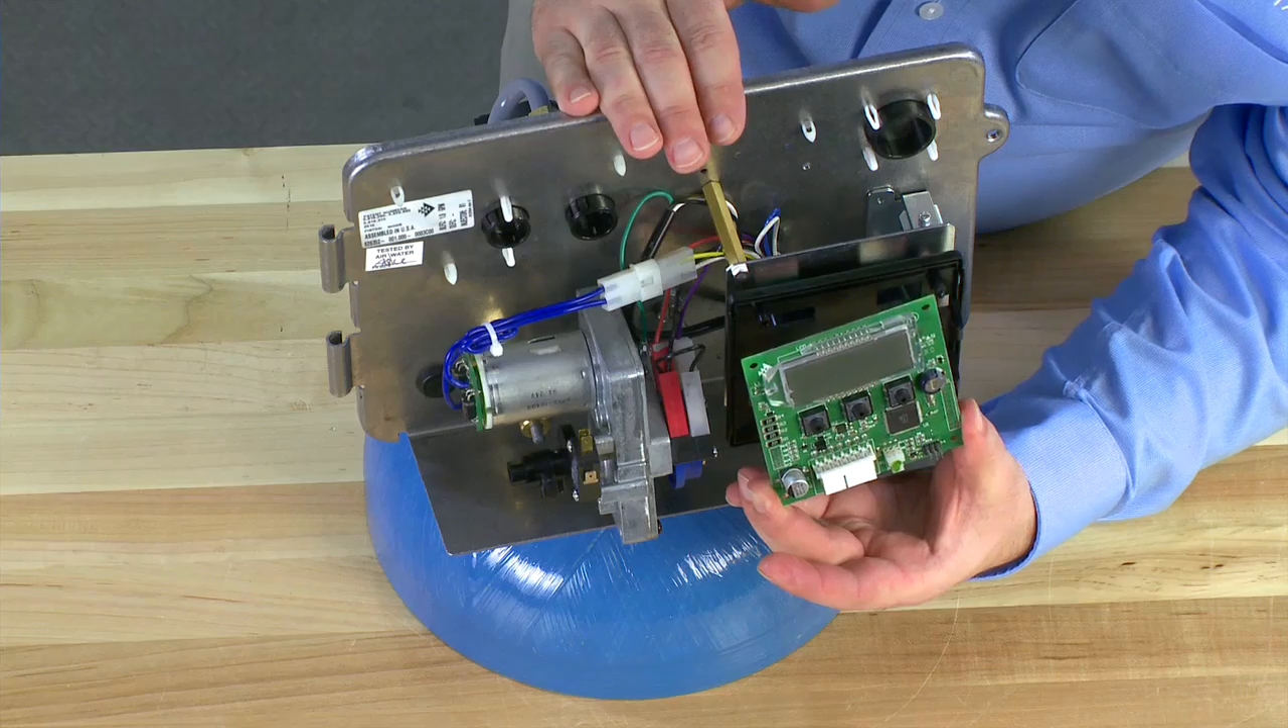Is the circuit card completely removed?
Yes.